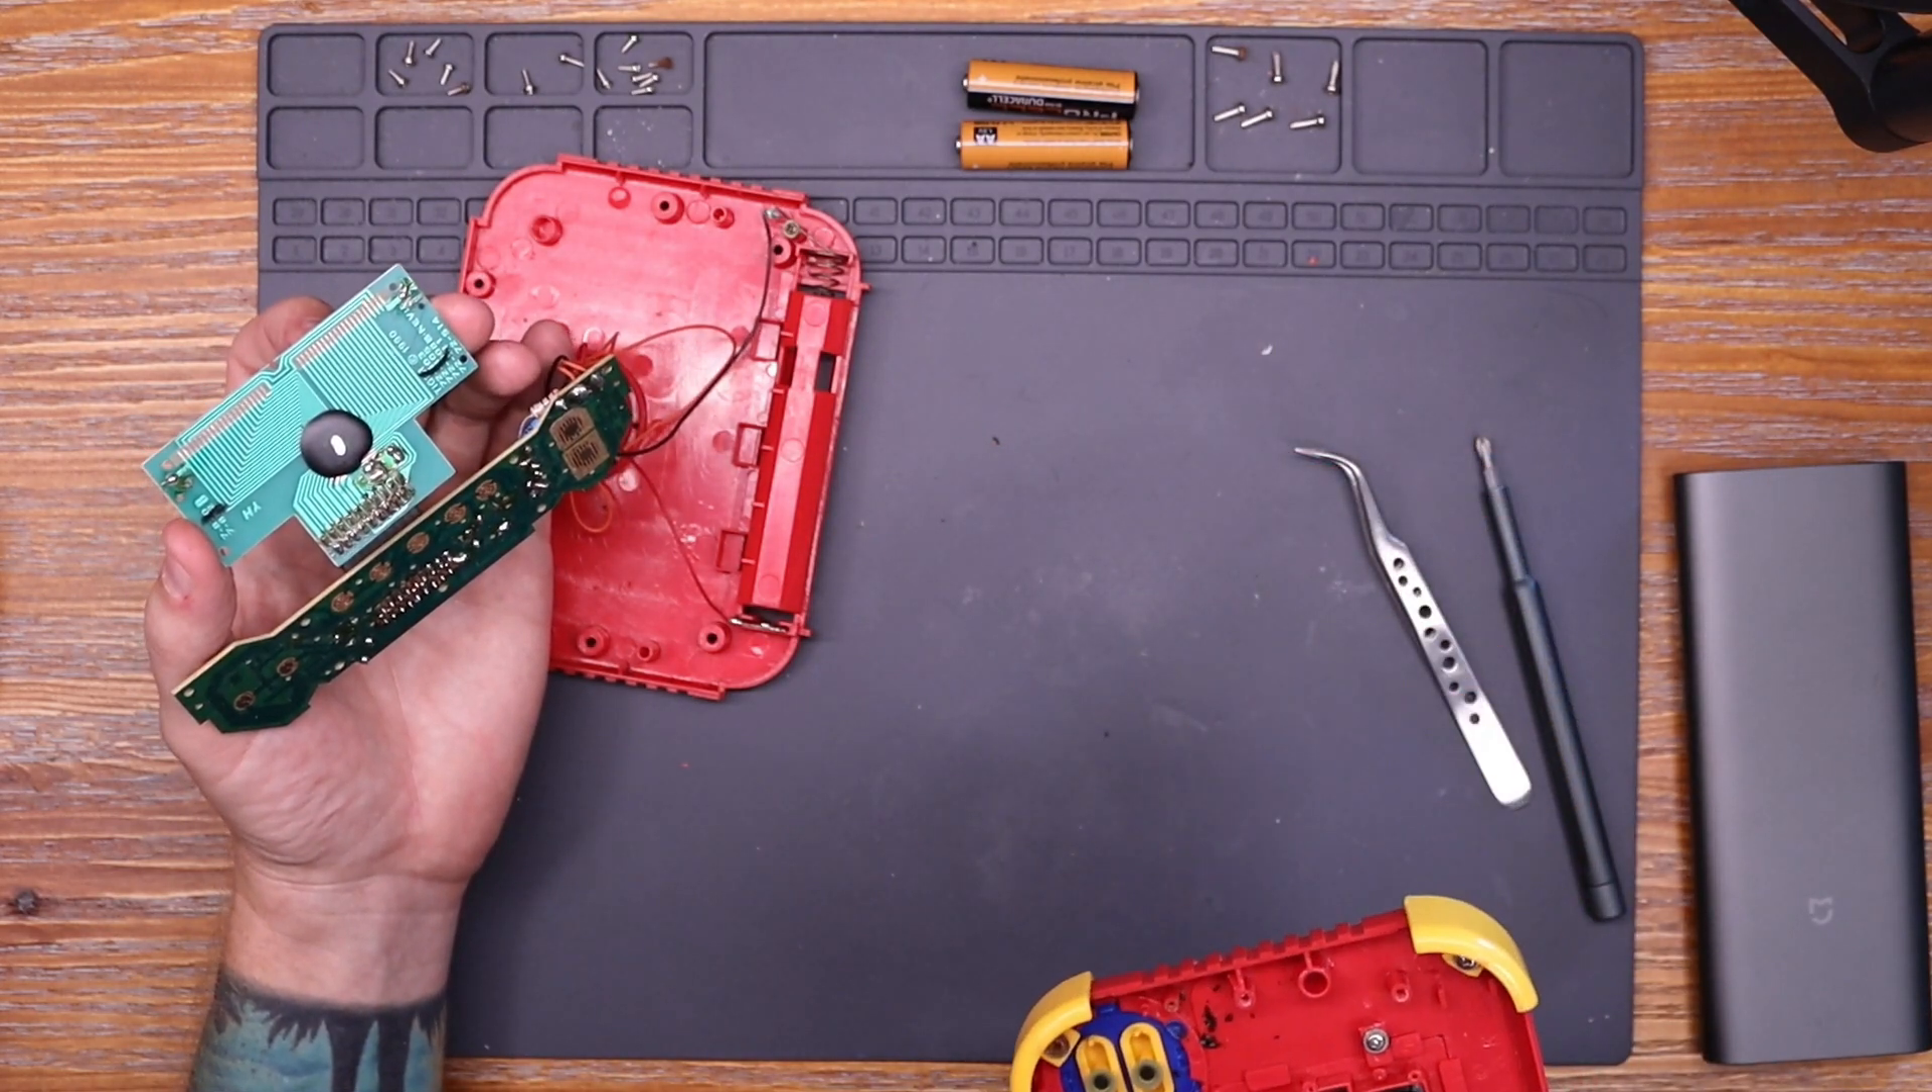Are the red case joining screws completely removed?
Yes.